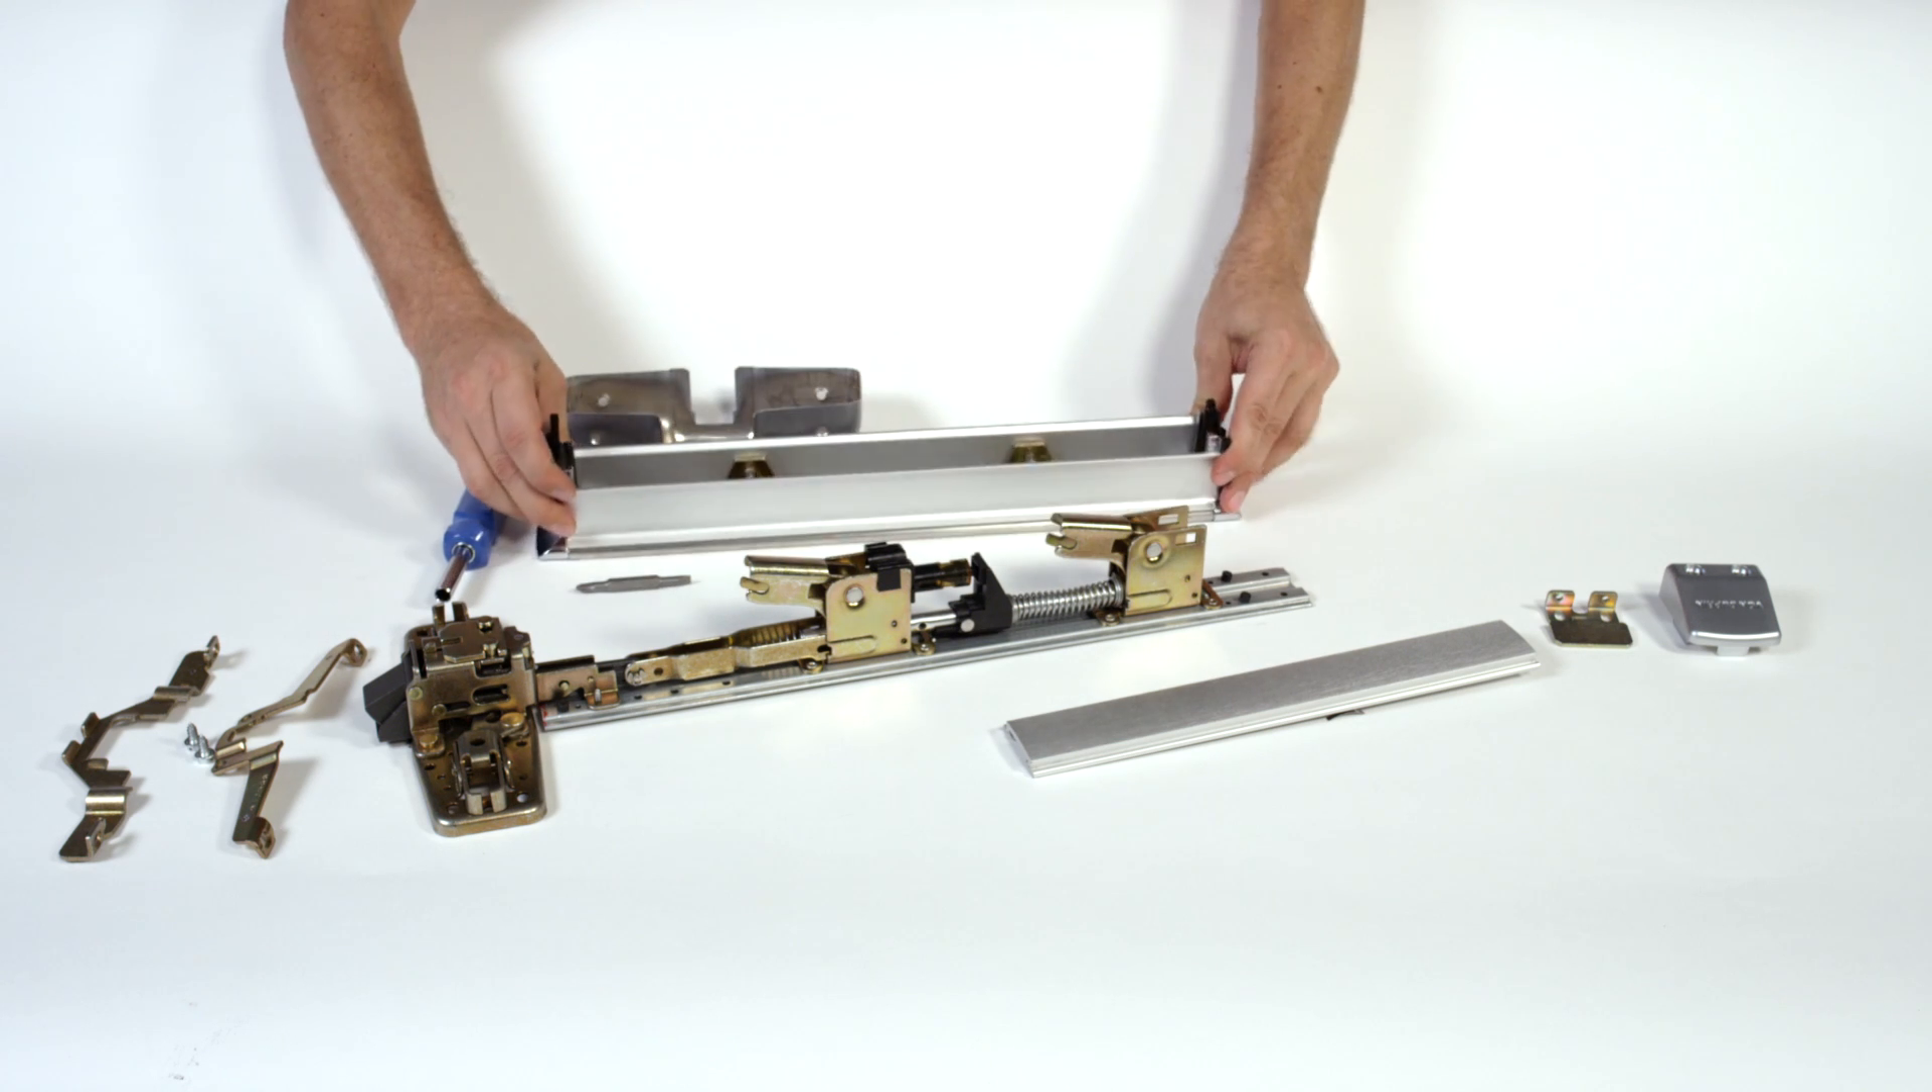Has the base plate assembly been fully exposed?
Yes.